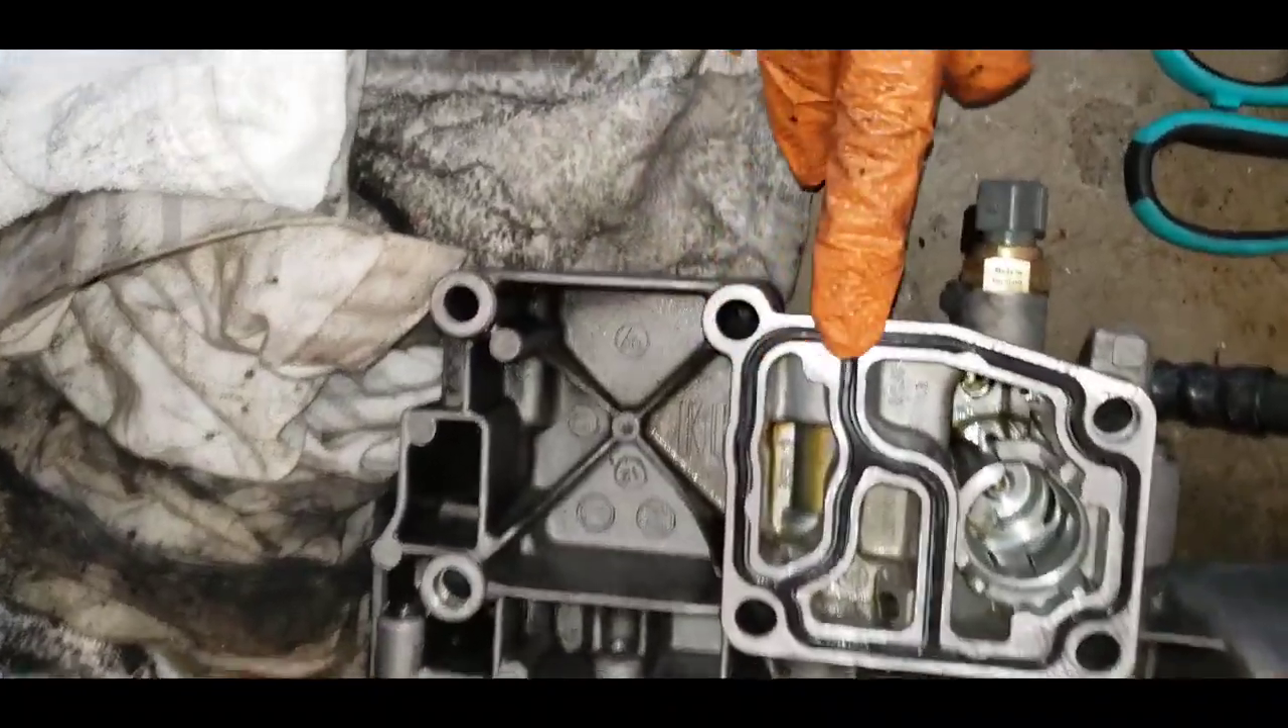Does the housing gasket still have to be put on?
No.